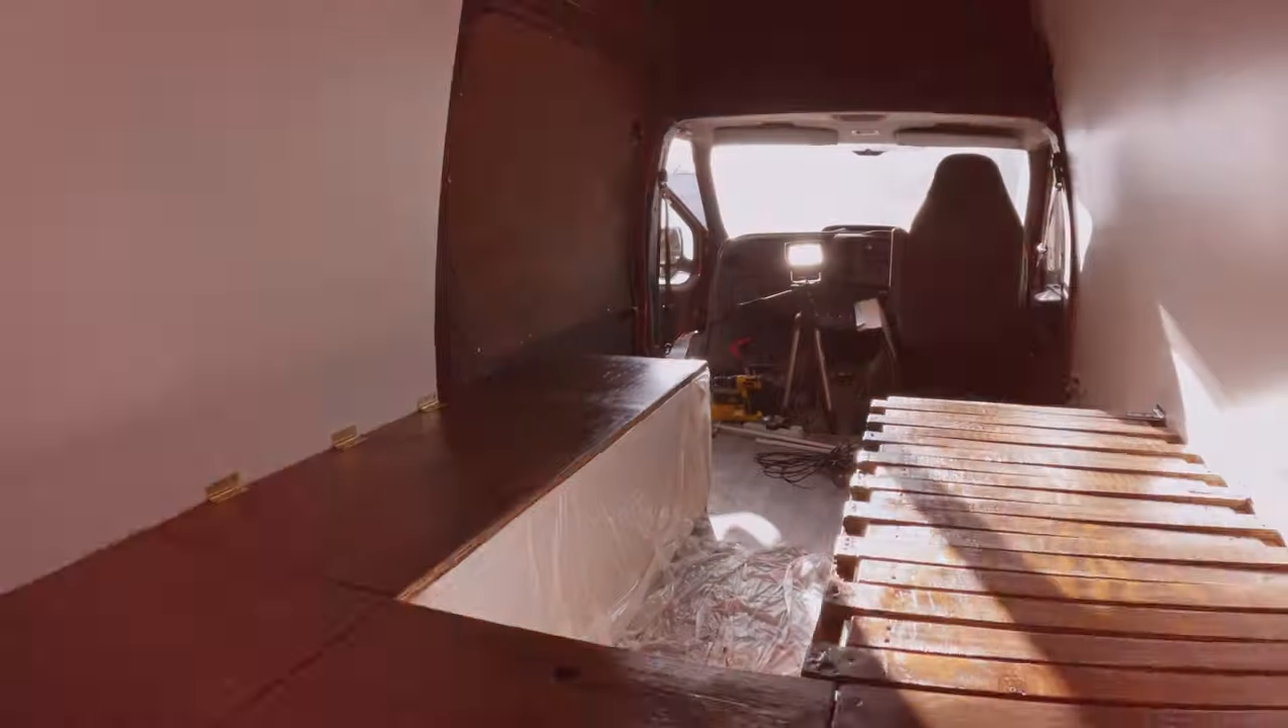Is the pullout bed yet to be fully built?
No.